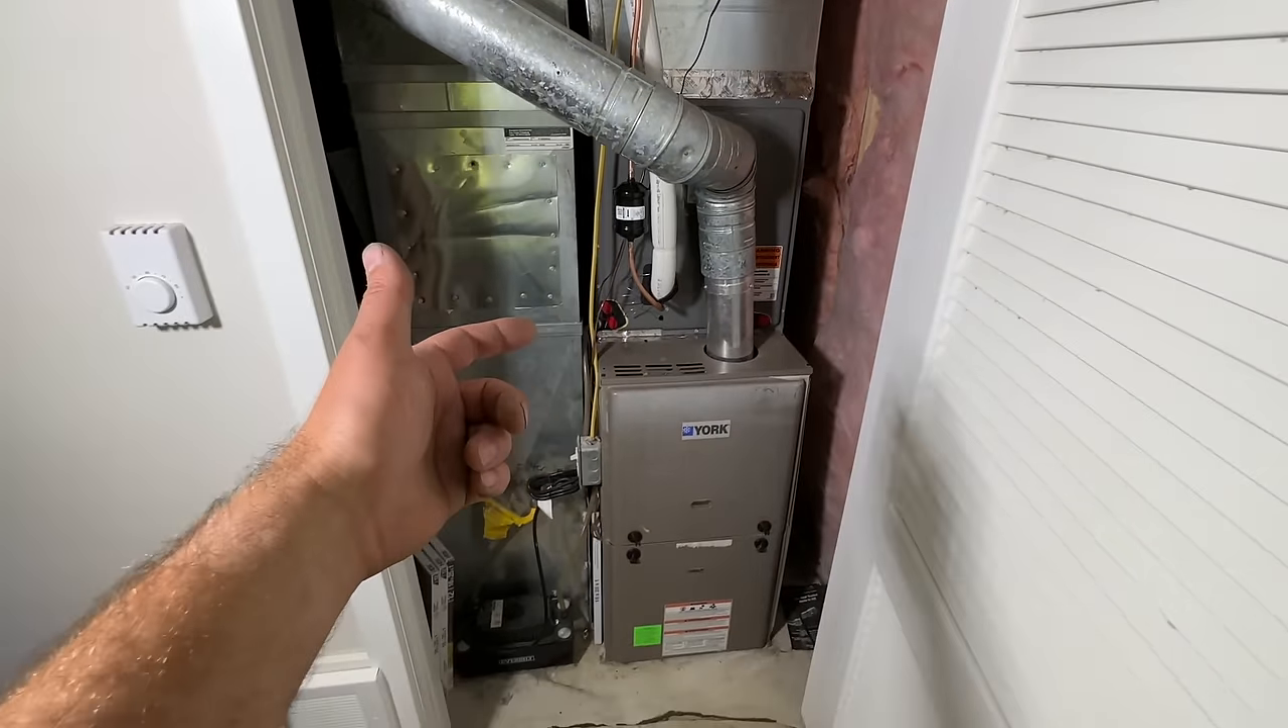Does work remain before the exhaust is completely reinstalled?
No.